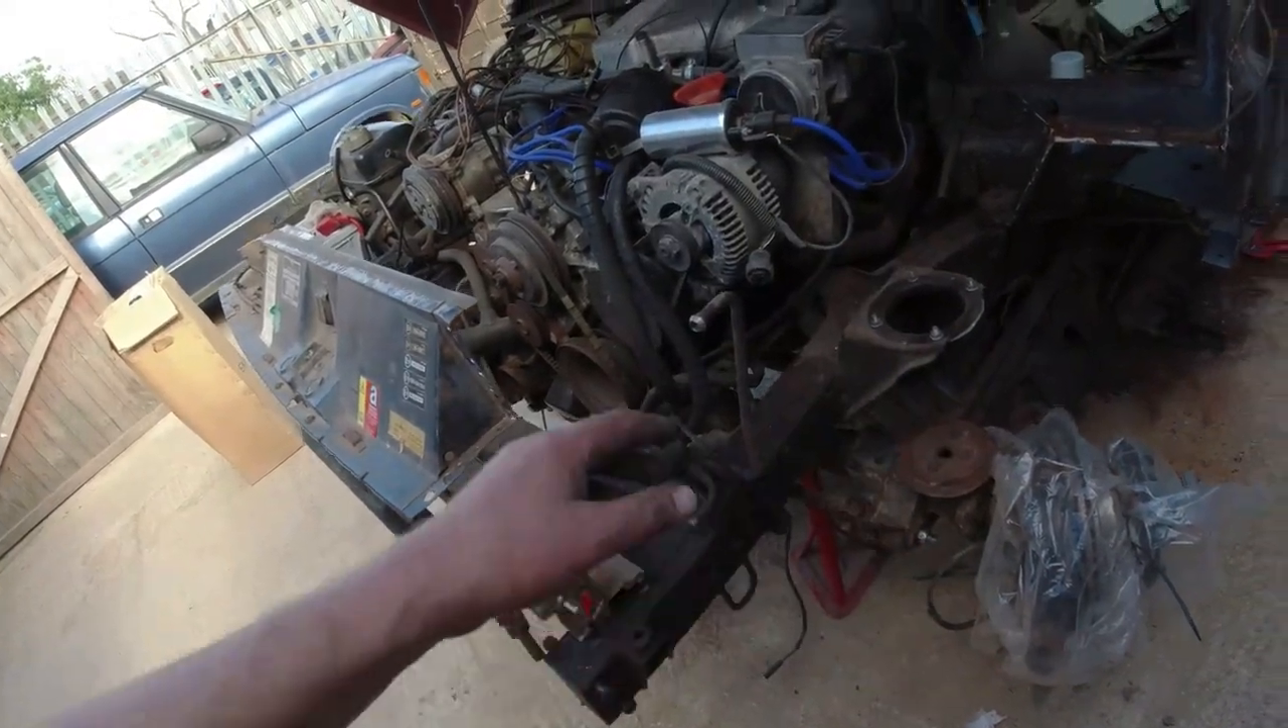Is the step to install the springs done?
No.